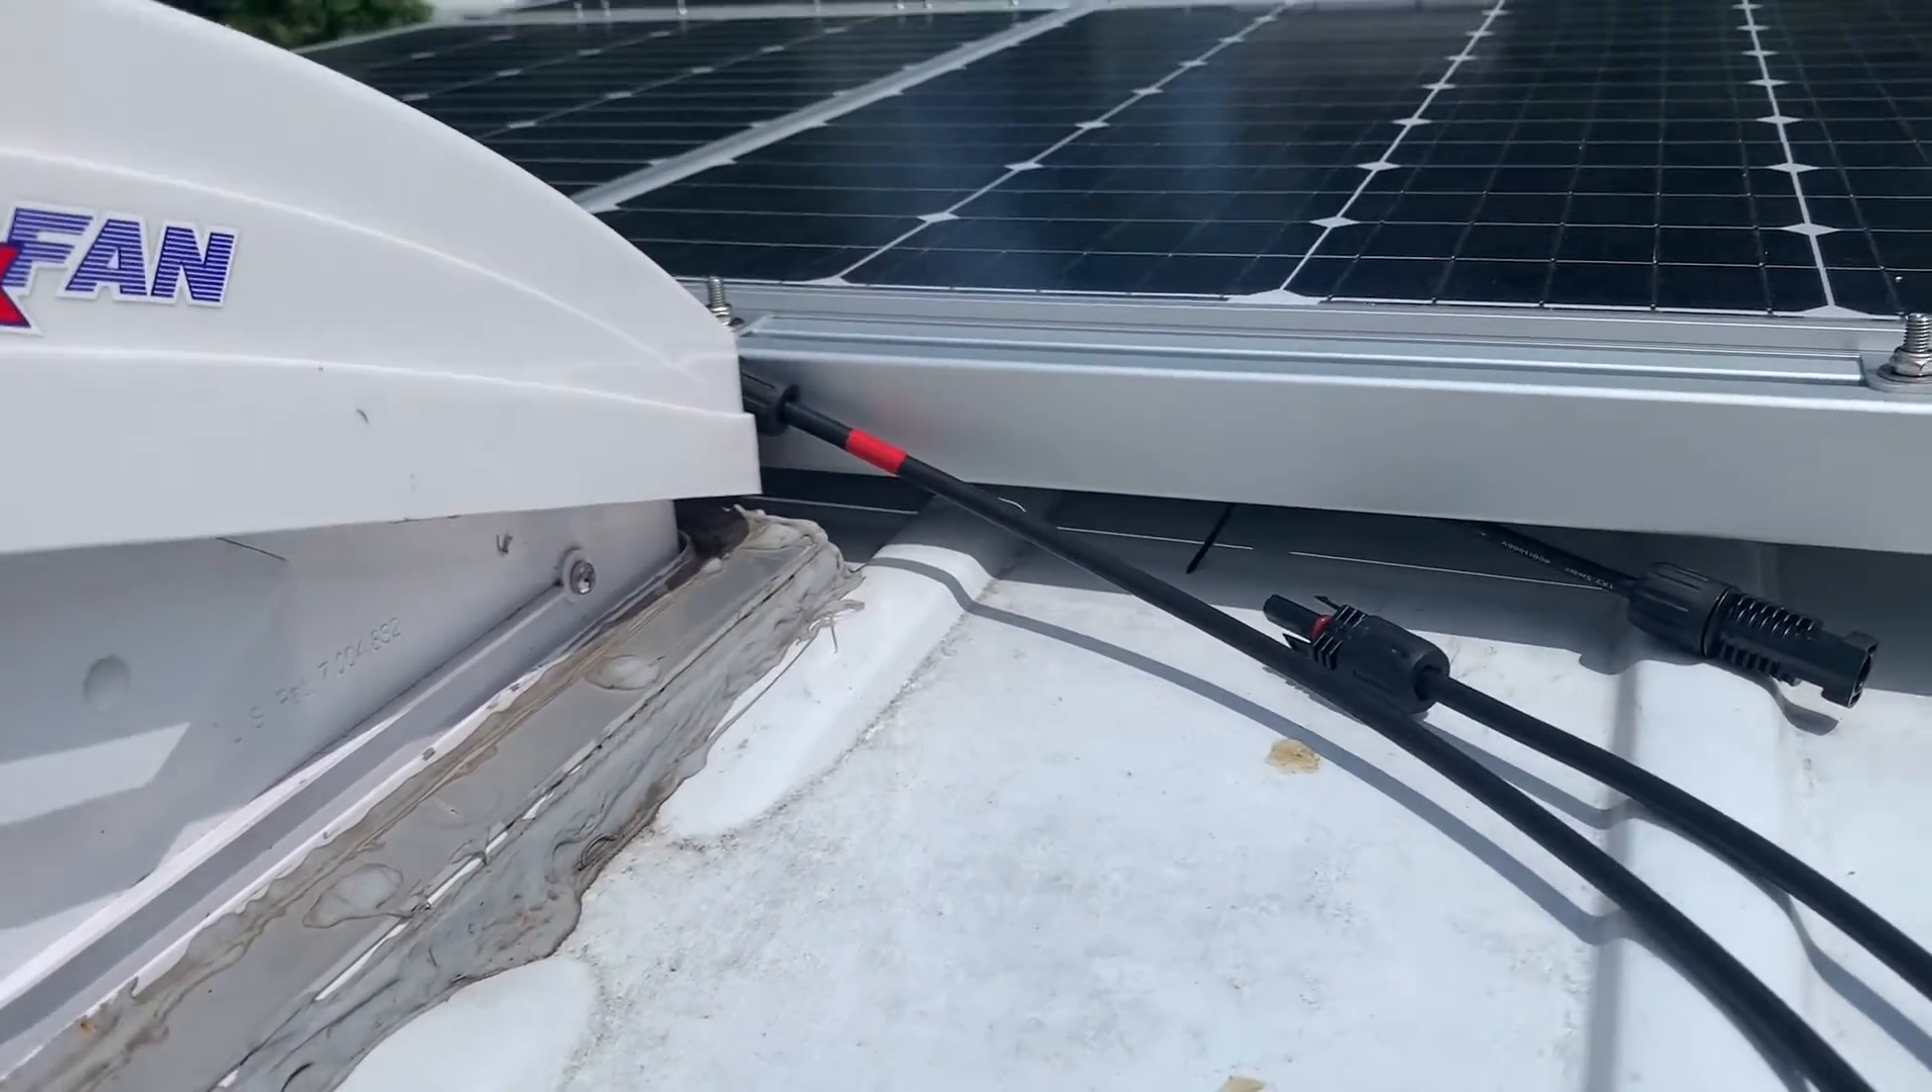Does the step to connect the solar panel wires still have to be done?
Yes.